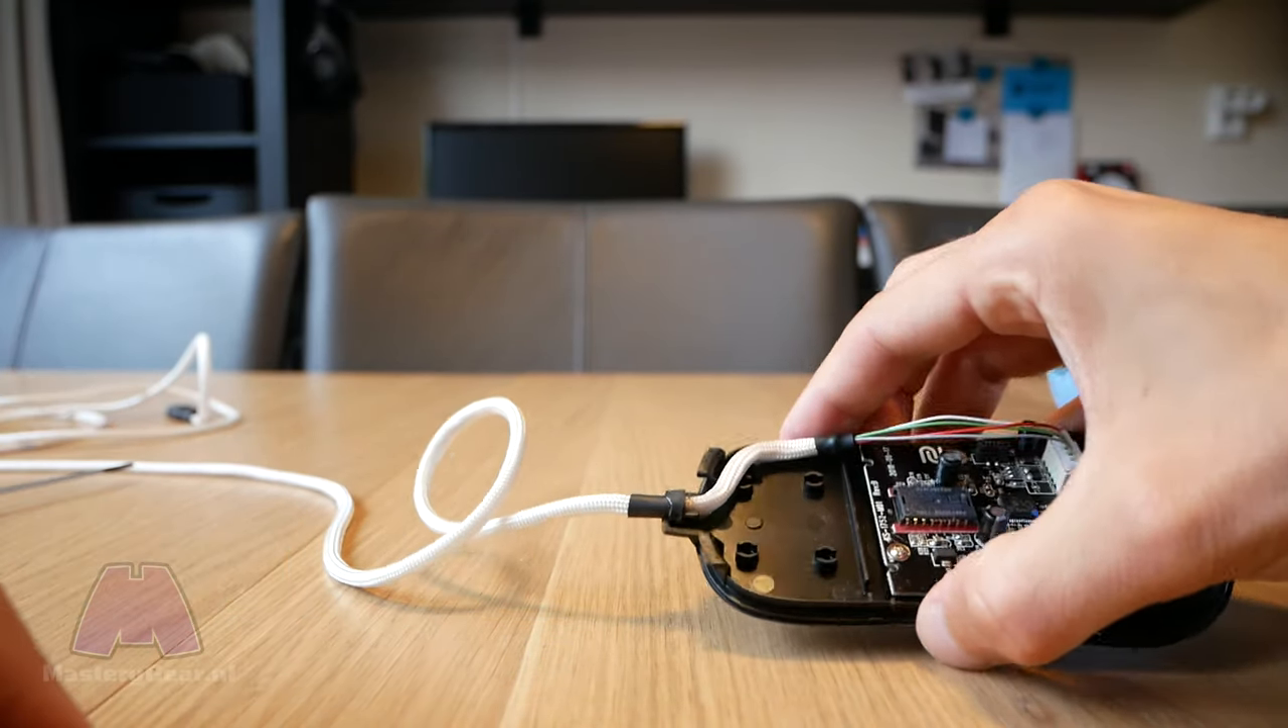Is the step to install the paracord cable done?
Yes.